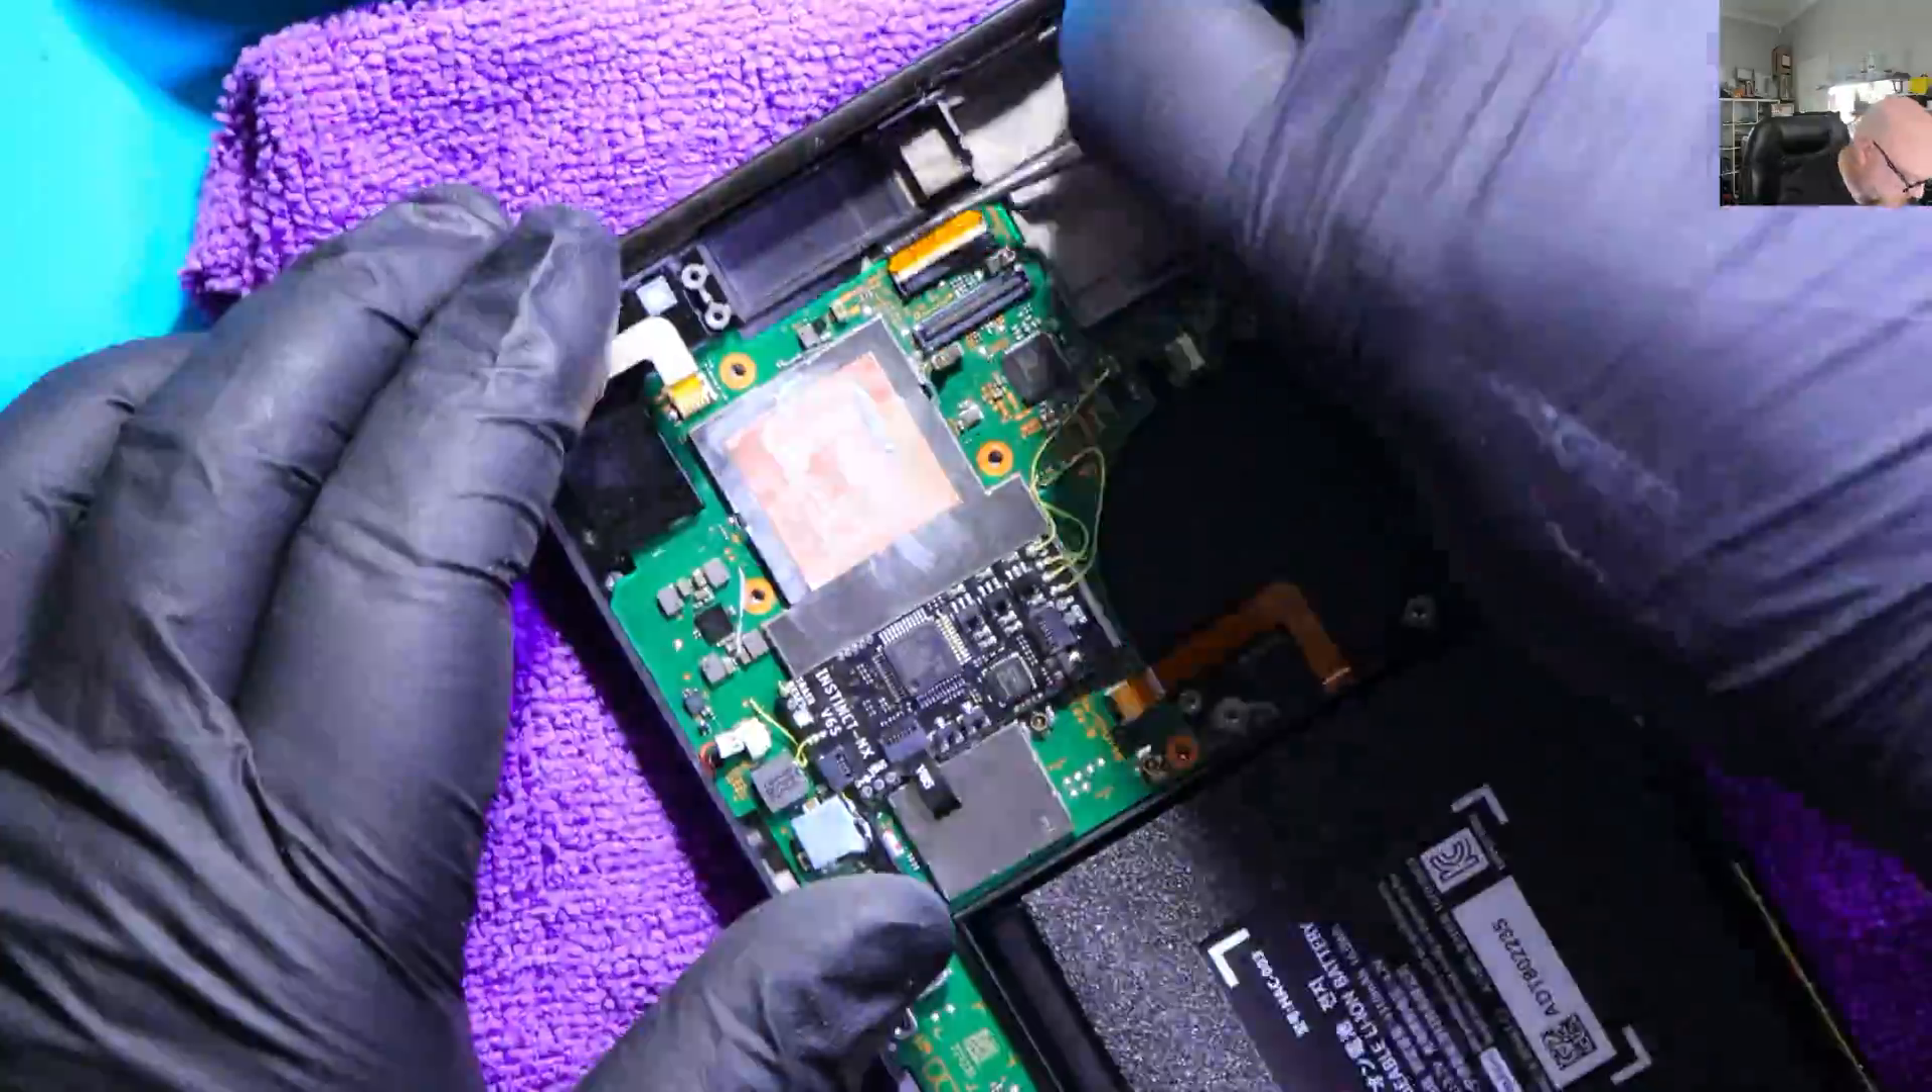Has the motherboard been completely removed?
No.